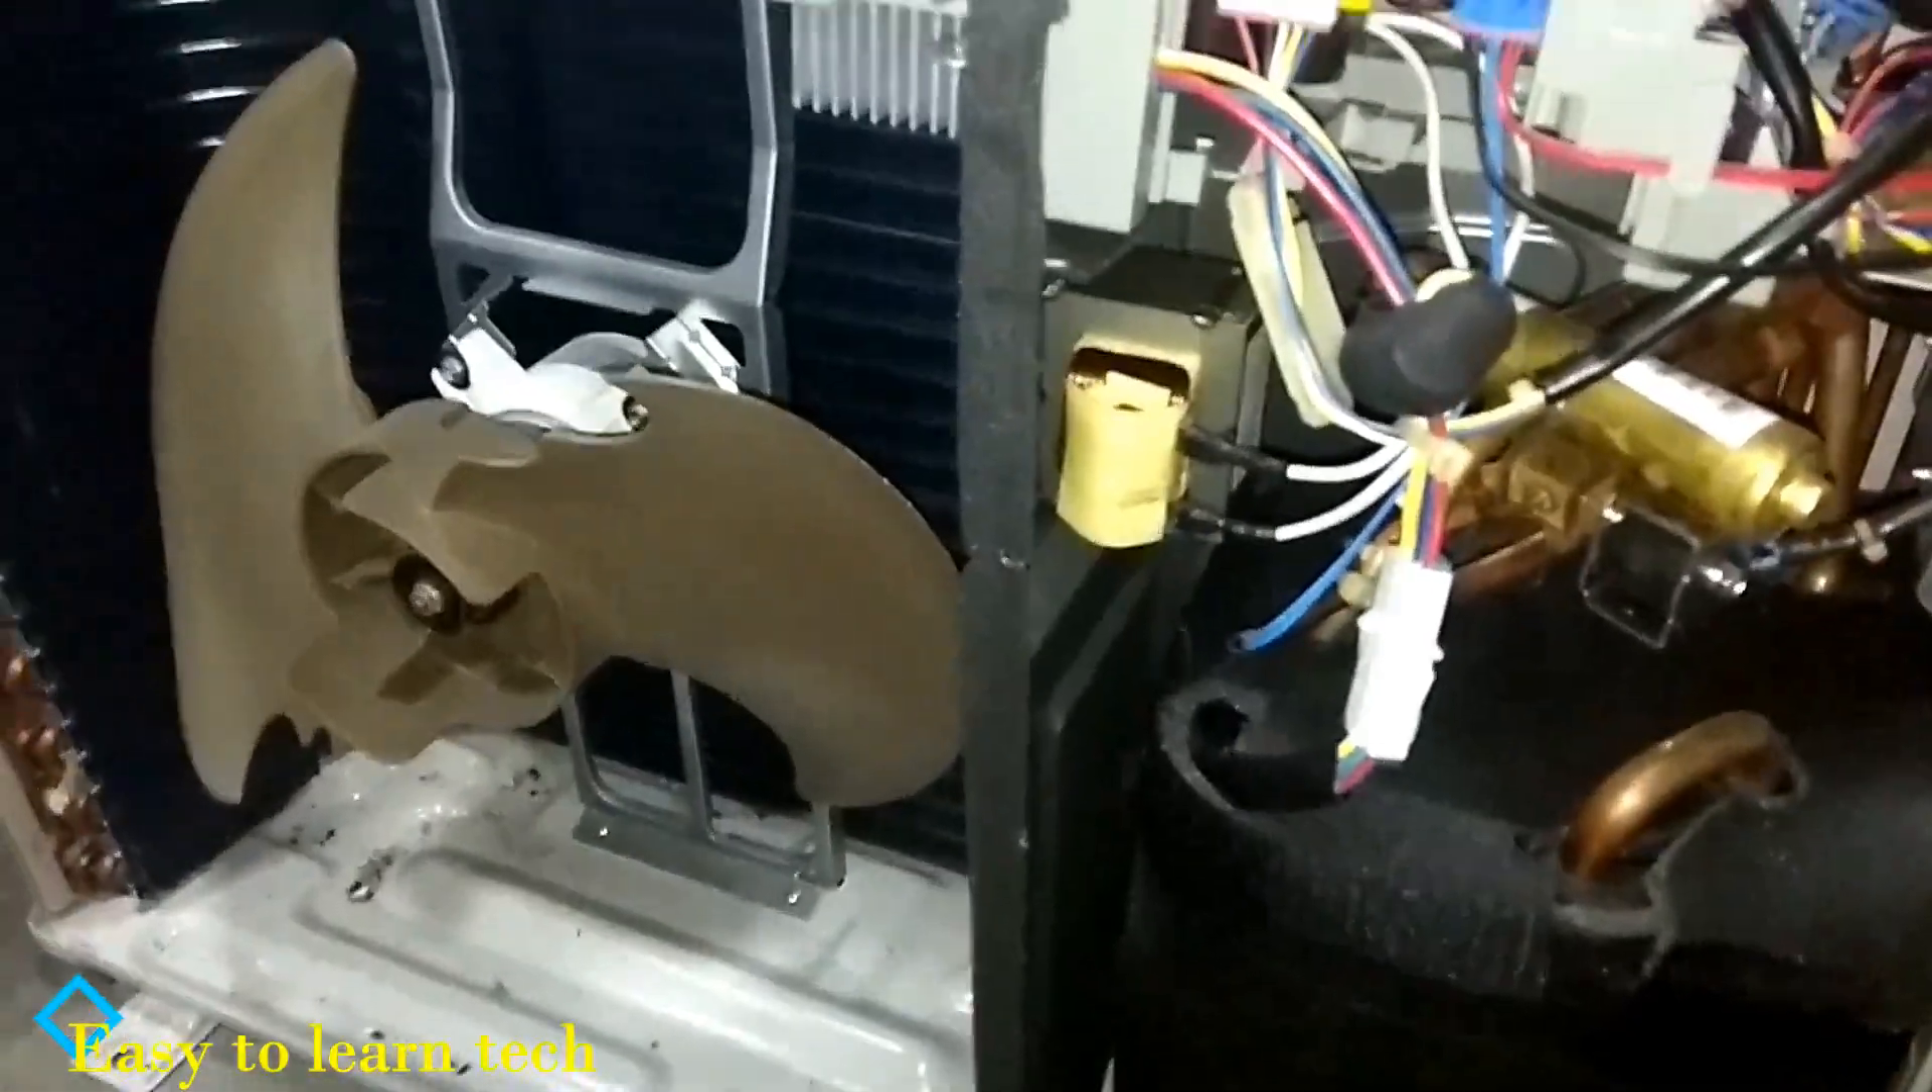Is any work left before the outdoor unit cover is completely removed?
No.